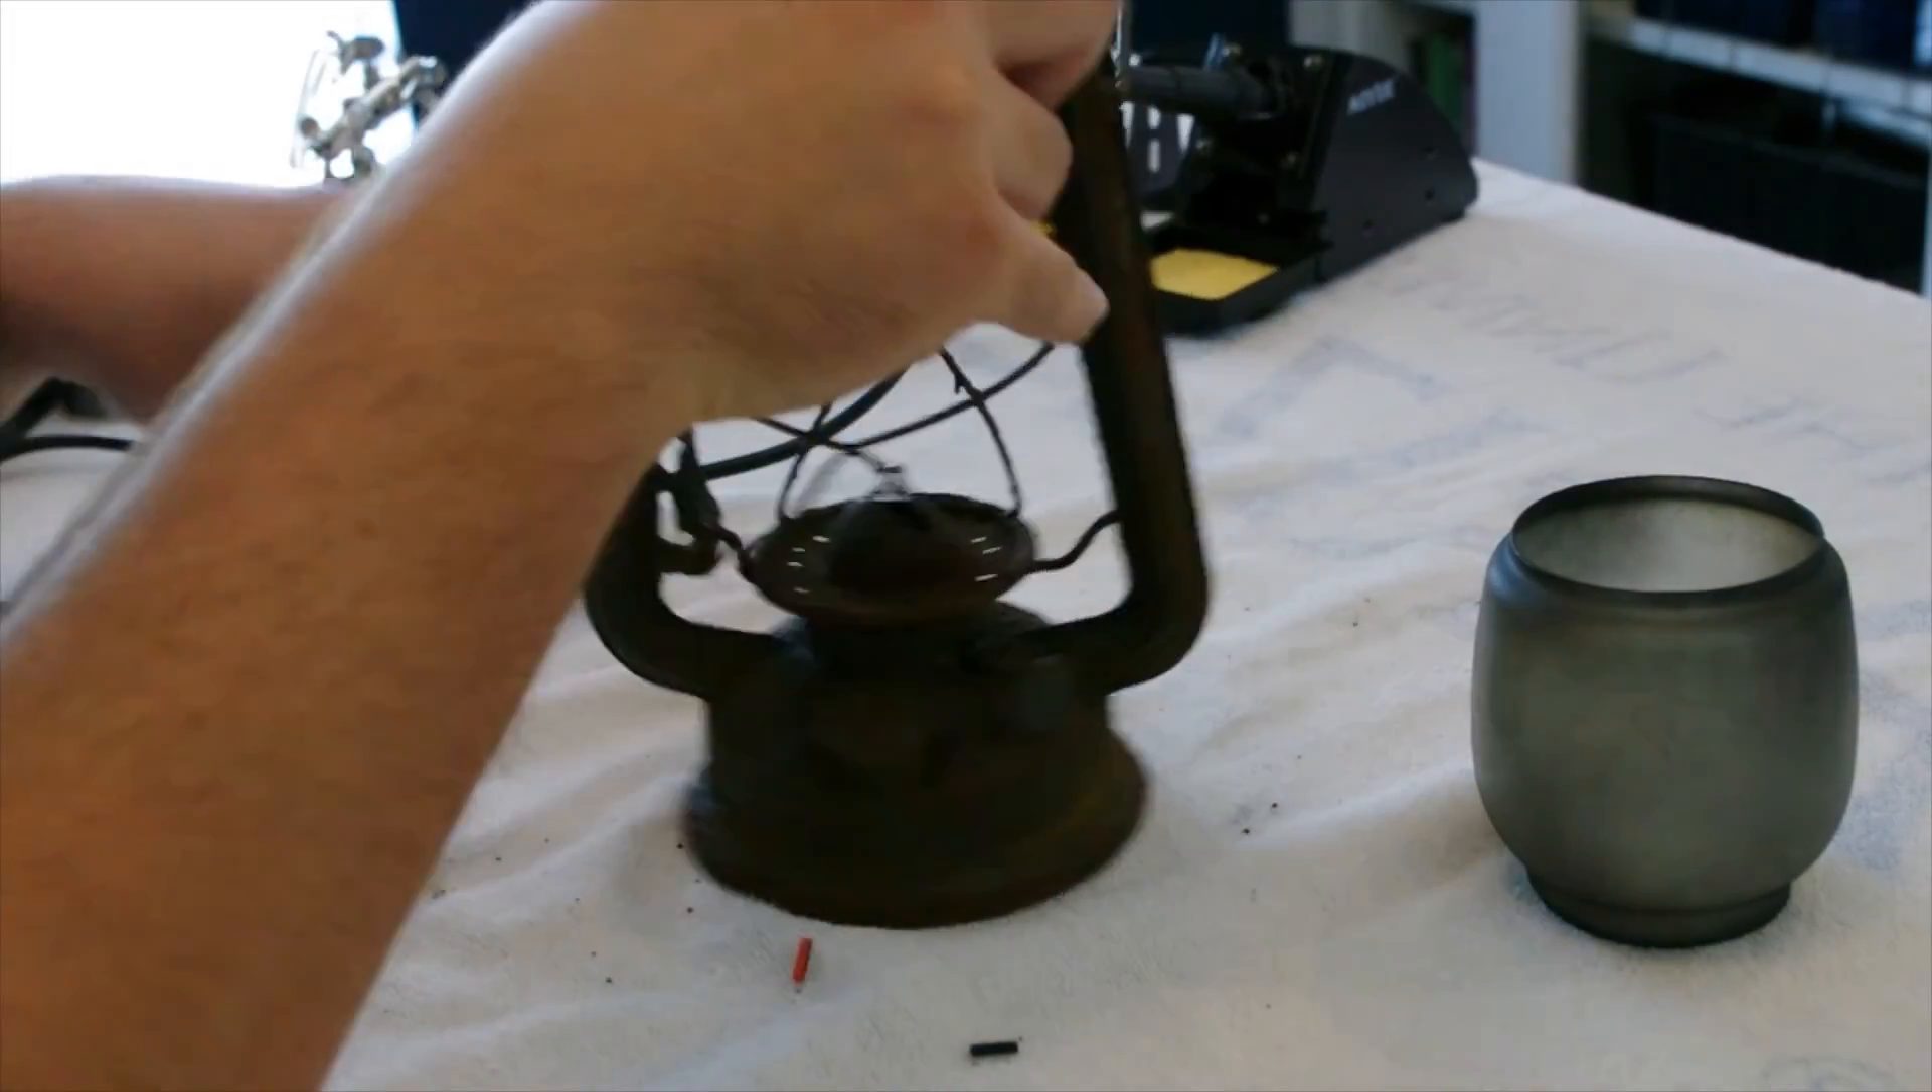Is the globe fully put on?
No.